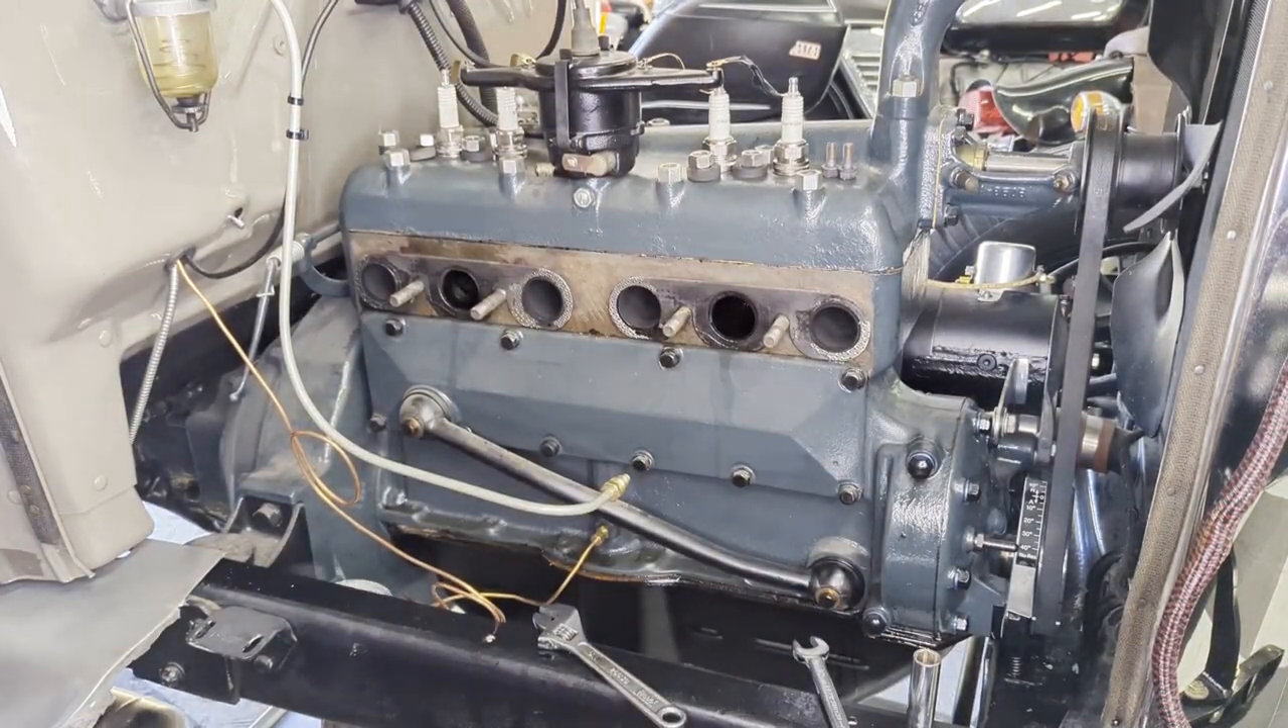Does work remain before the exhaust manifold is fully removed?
No.